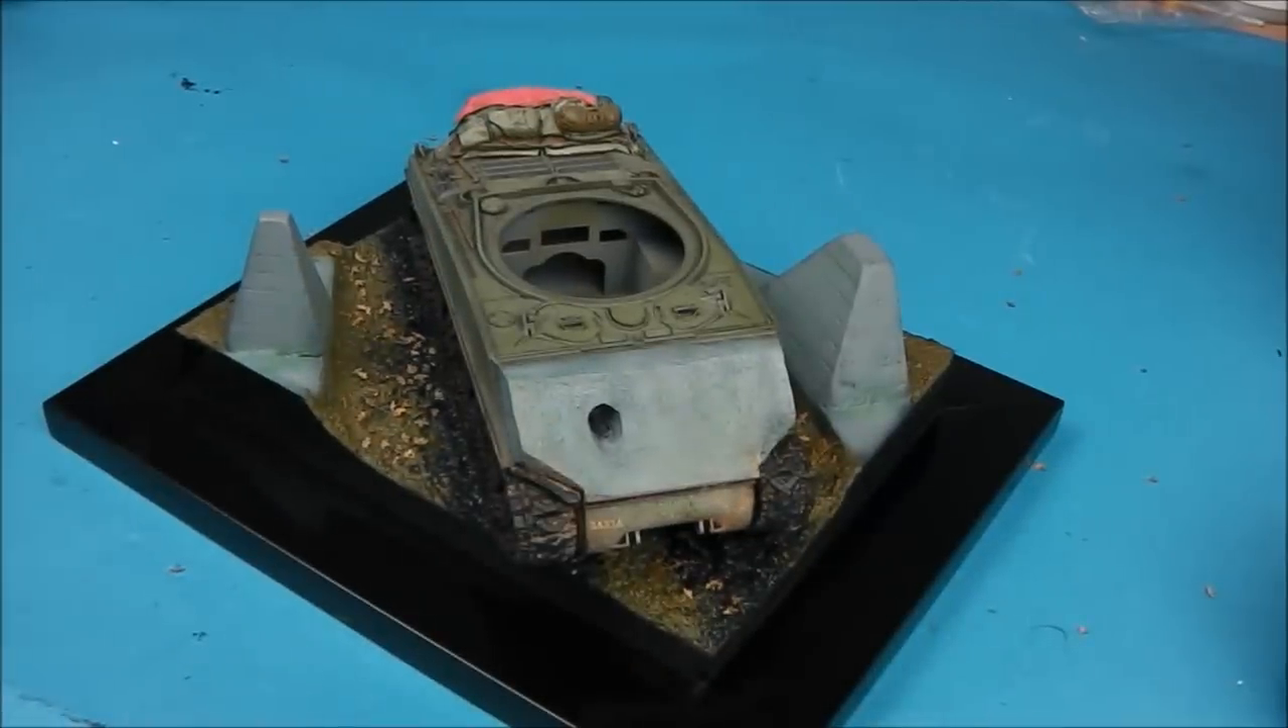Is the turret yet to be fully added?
Yes.